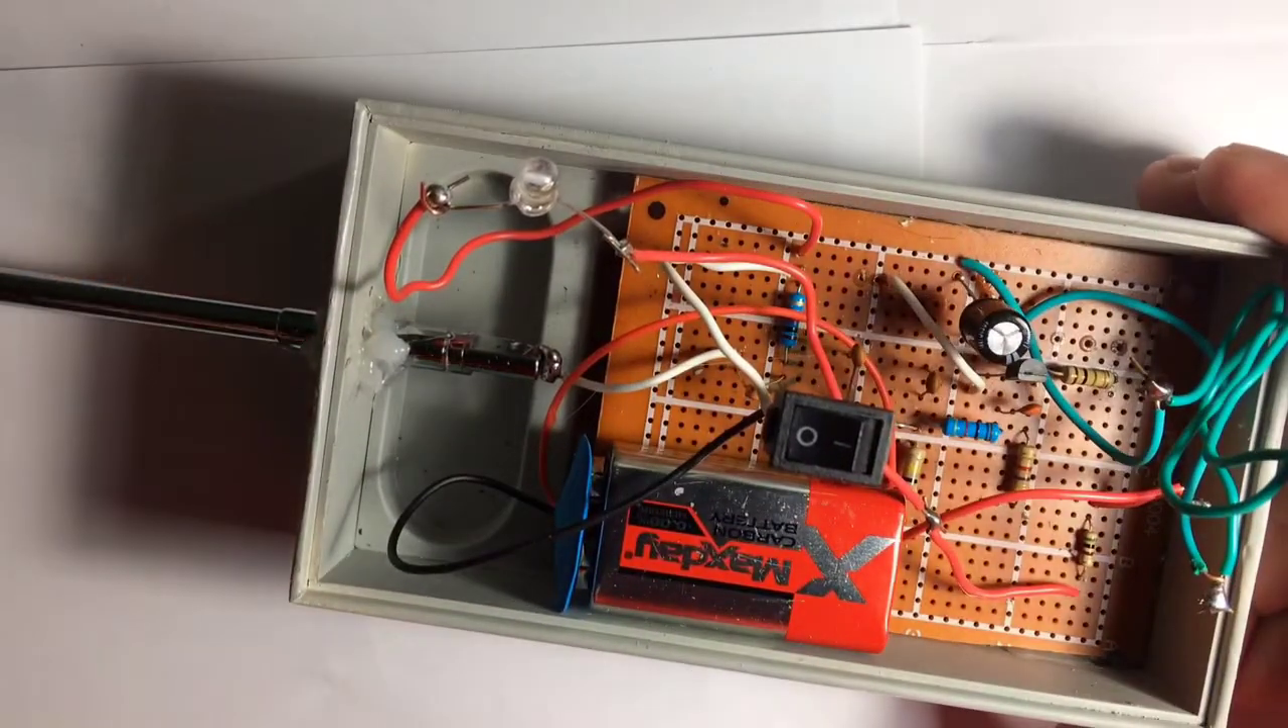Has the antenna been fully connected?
Yes.